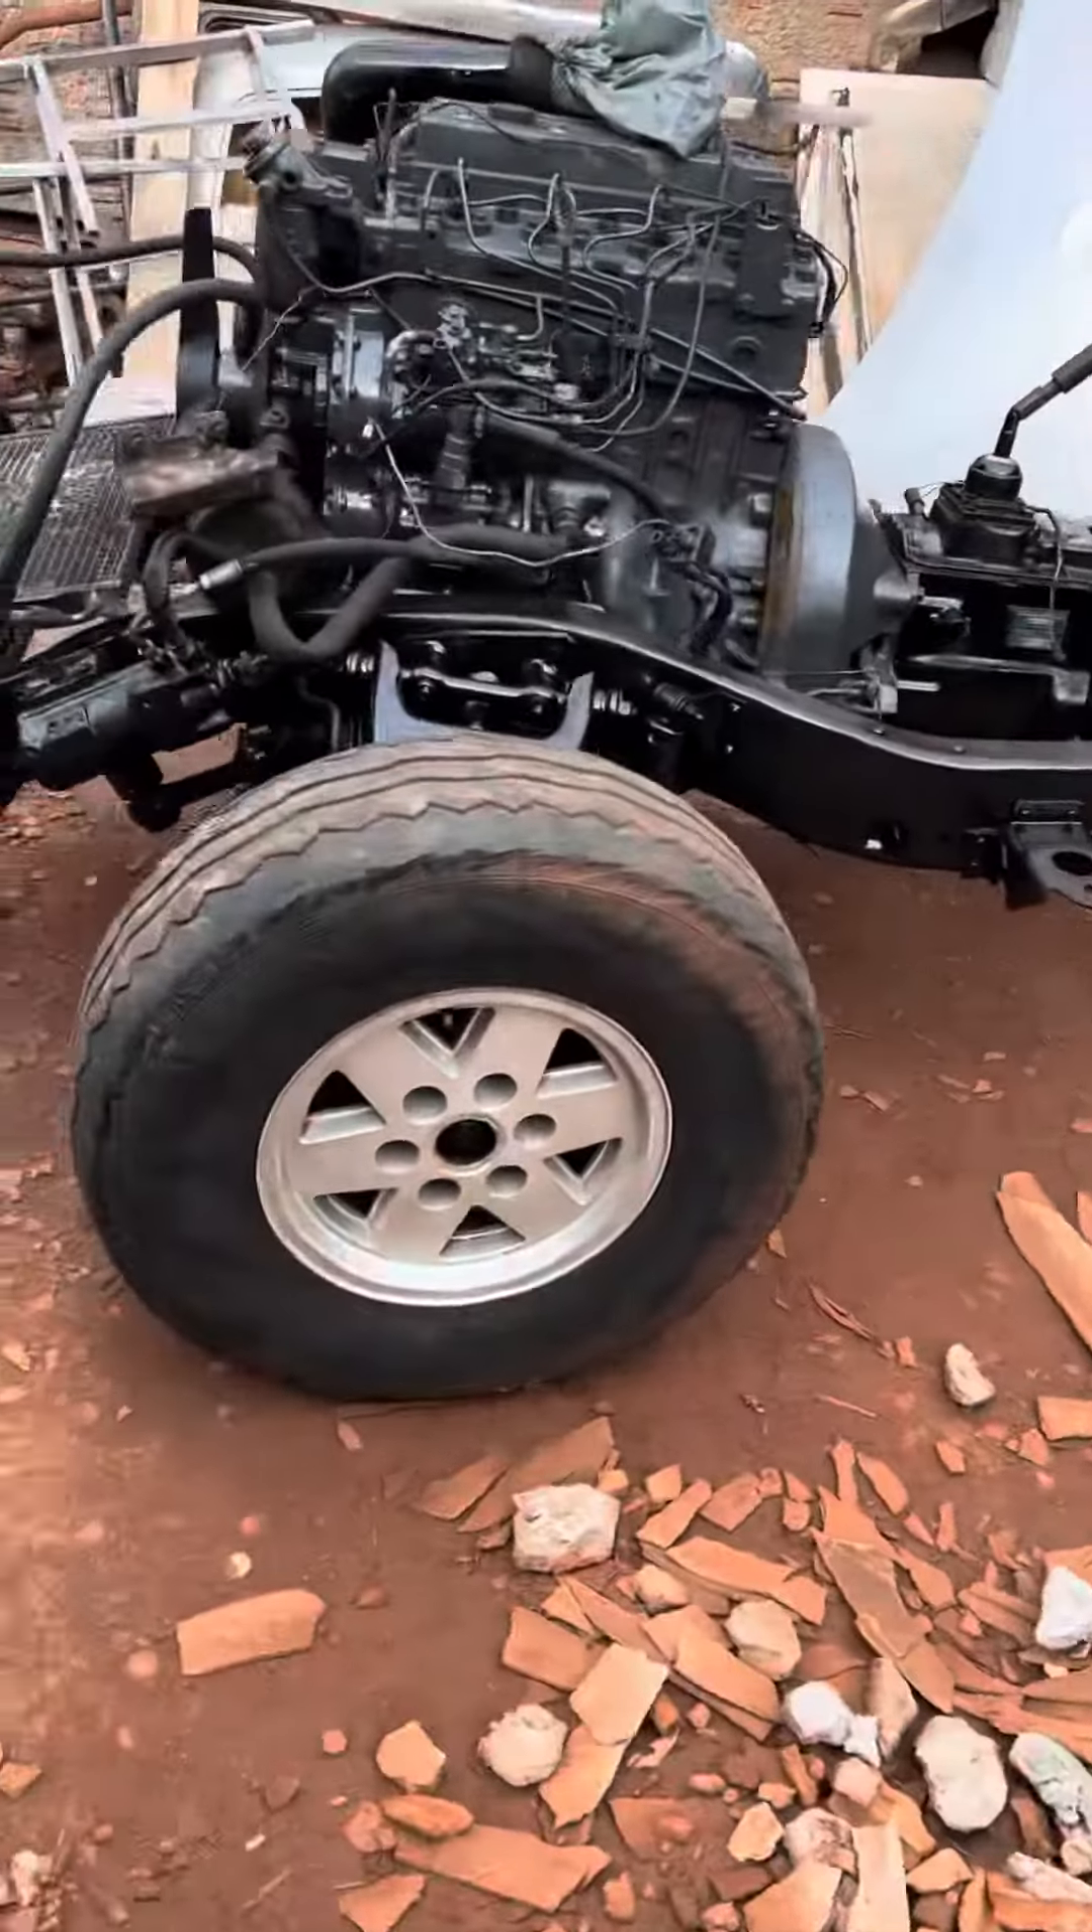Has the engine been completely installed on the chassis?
Yes.